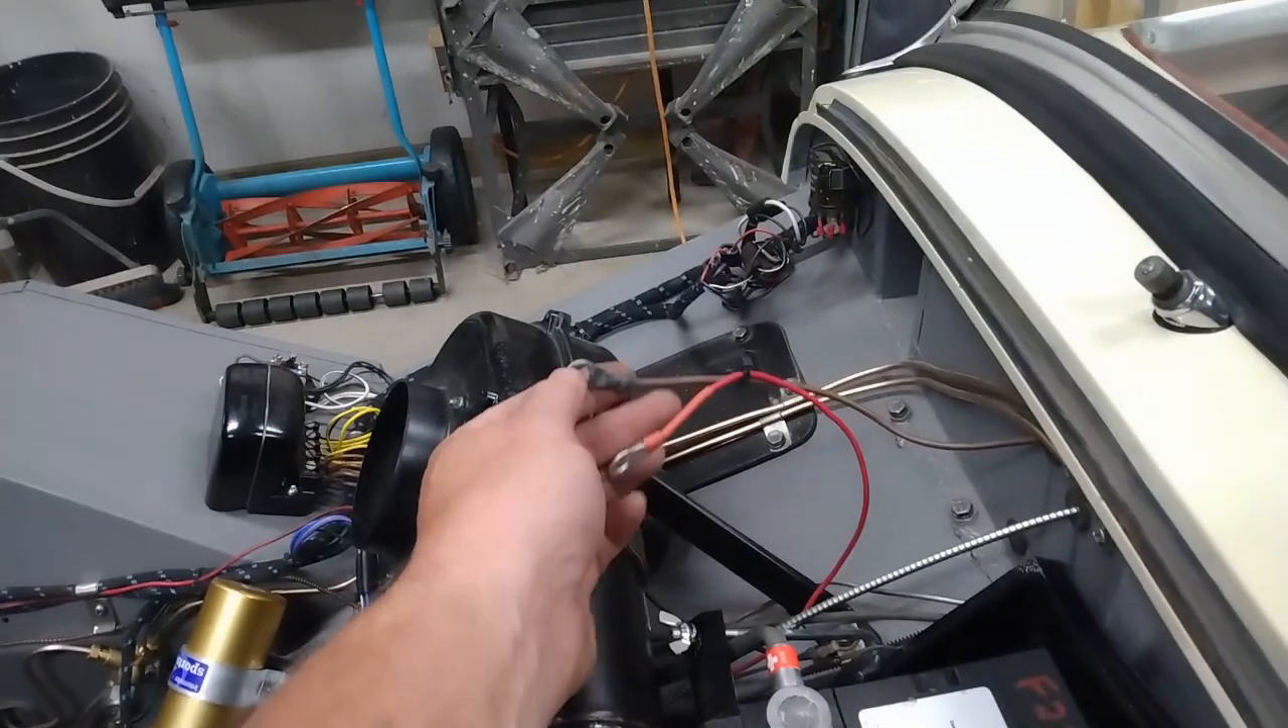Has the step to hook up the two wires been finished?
No.